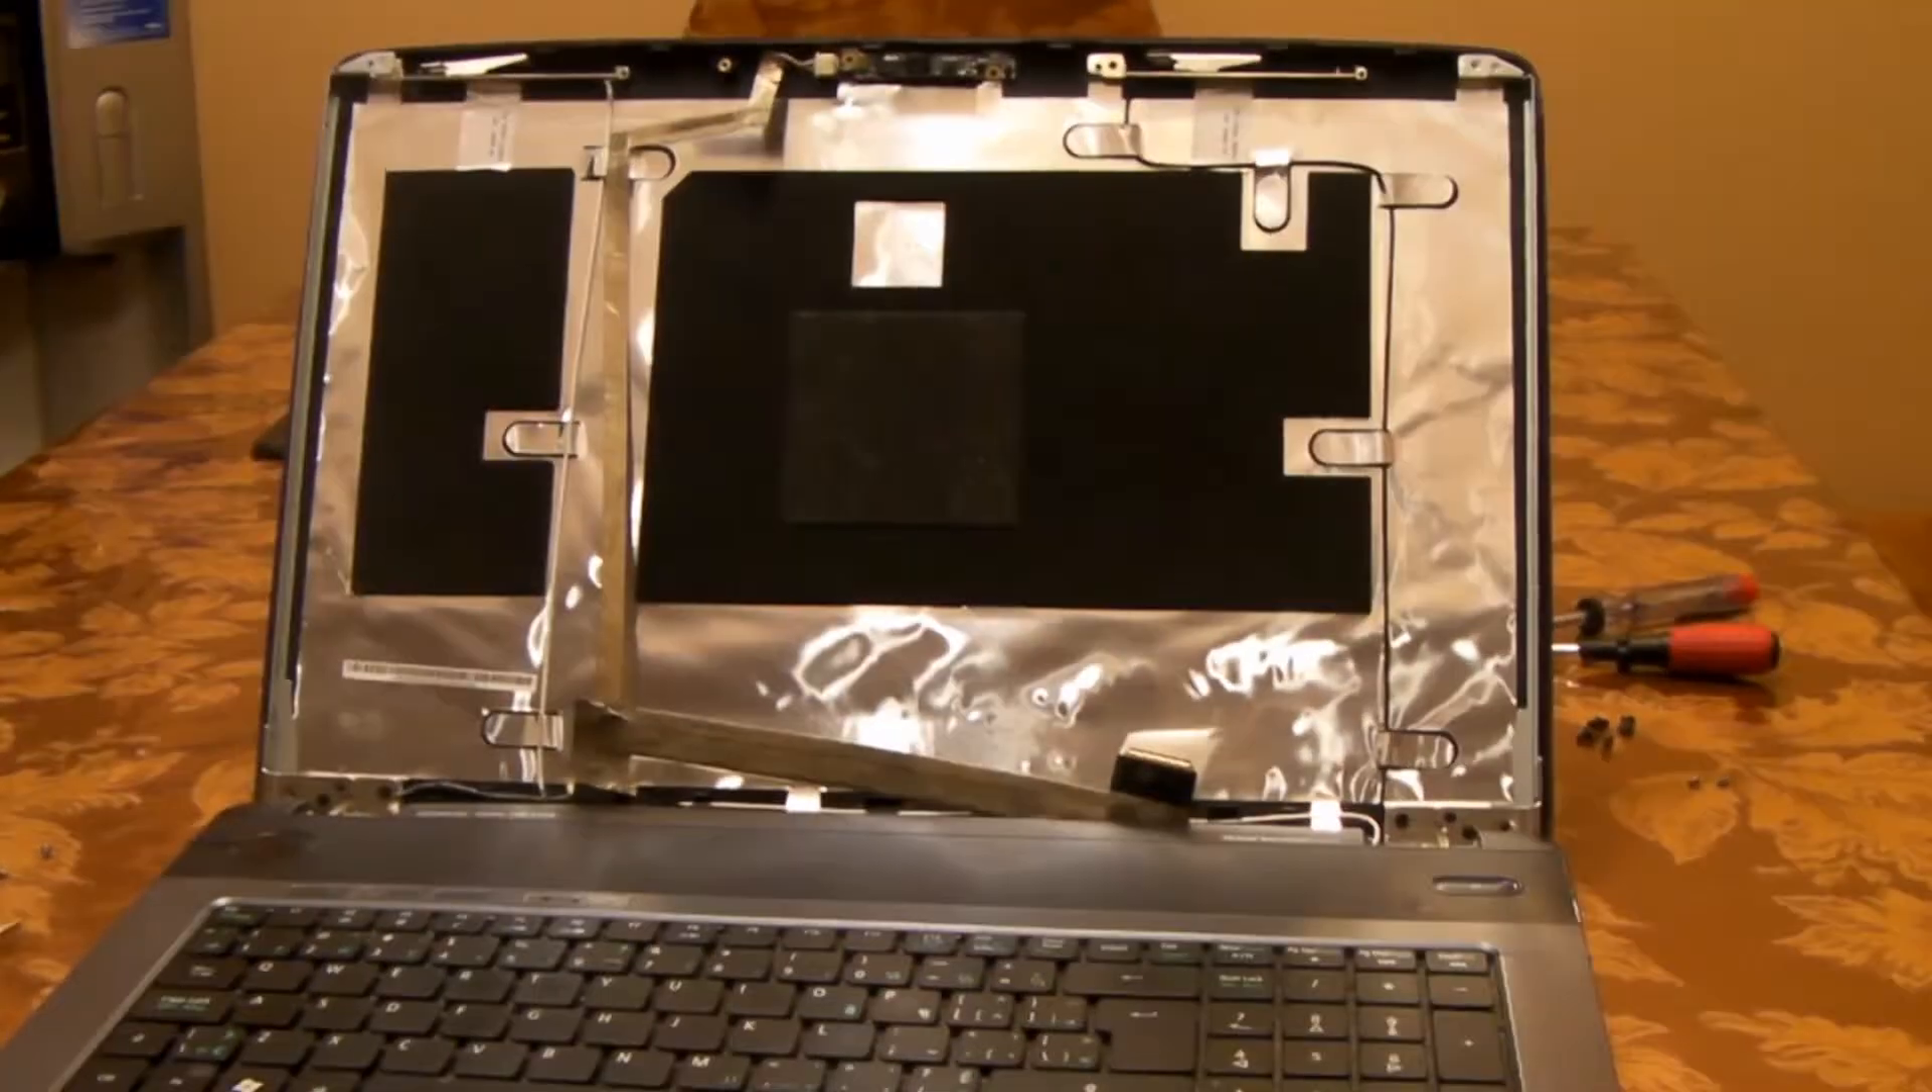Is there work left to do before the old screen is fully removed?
No.